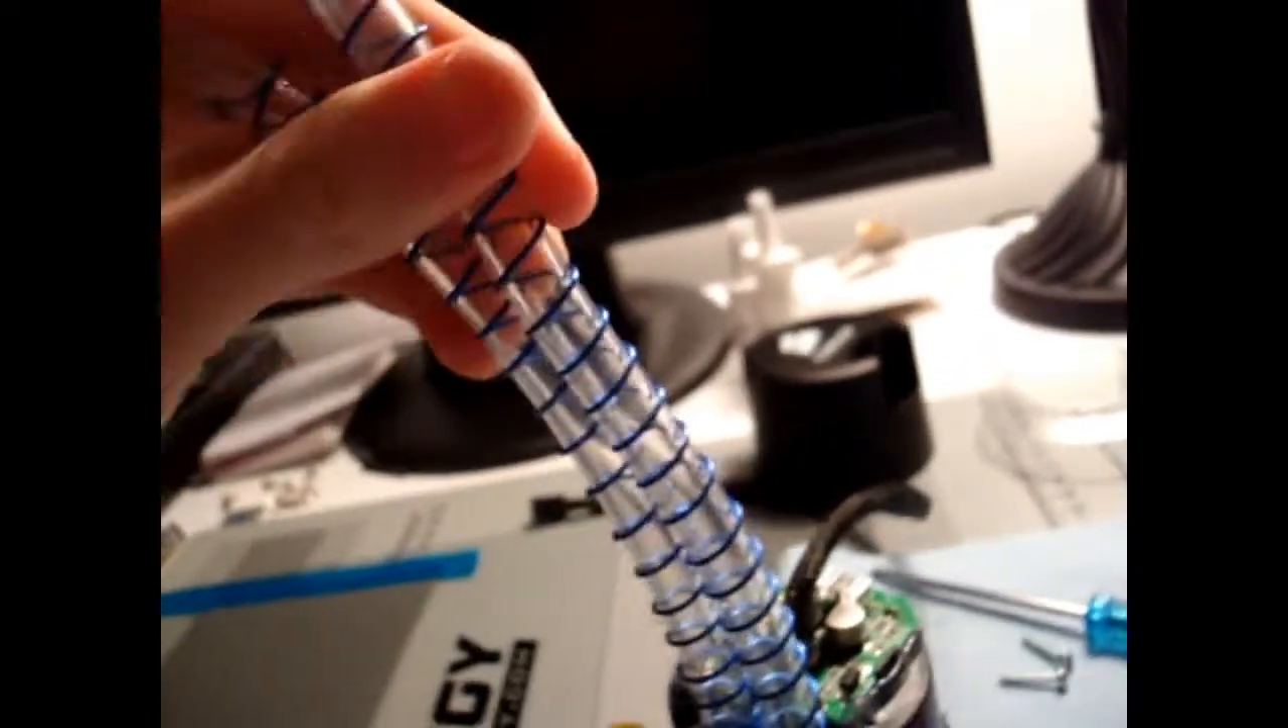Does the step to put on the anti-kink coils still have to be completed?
No.